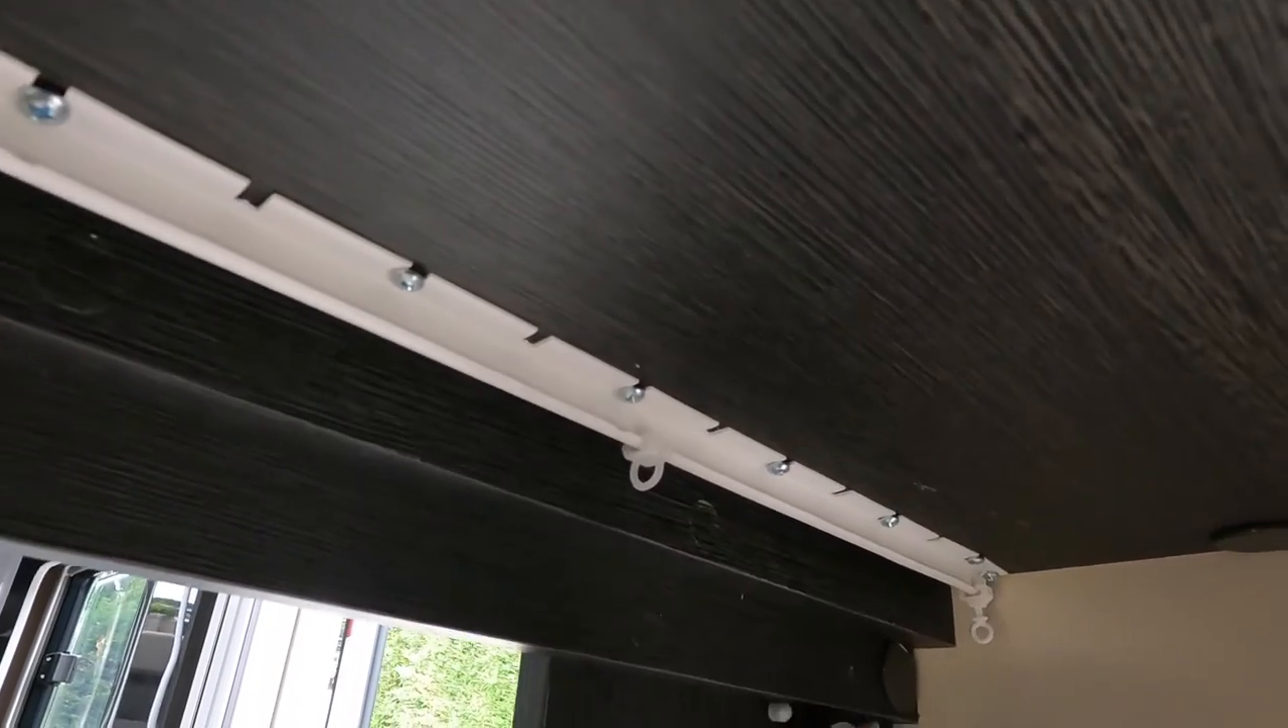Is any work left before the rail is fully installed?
No.